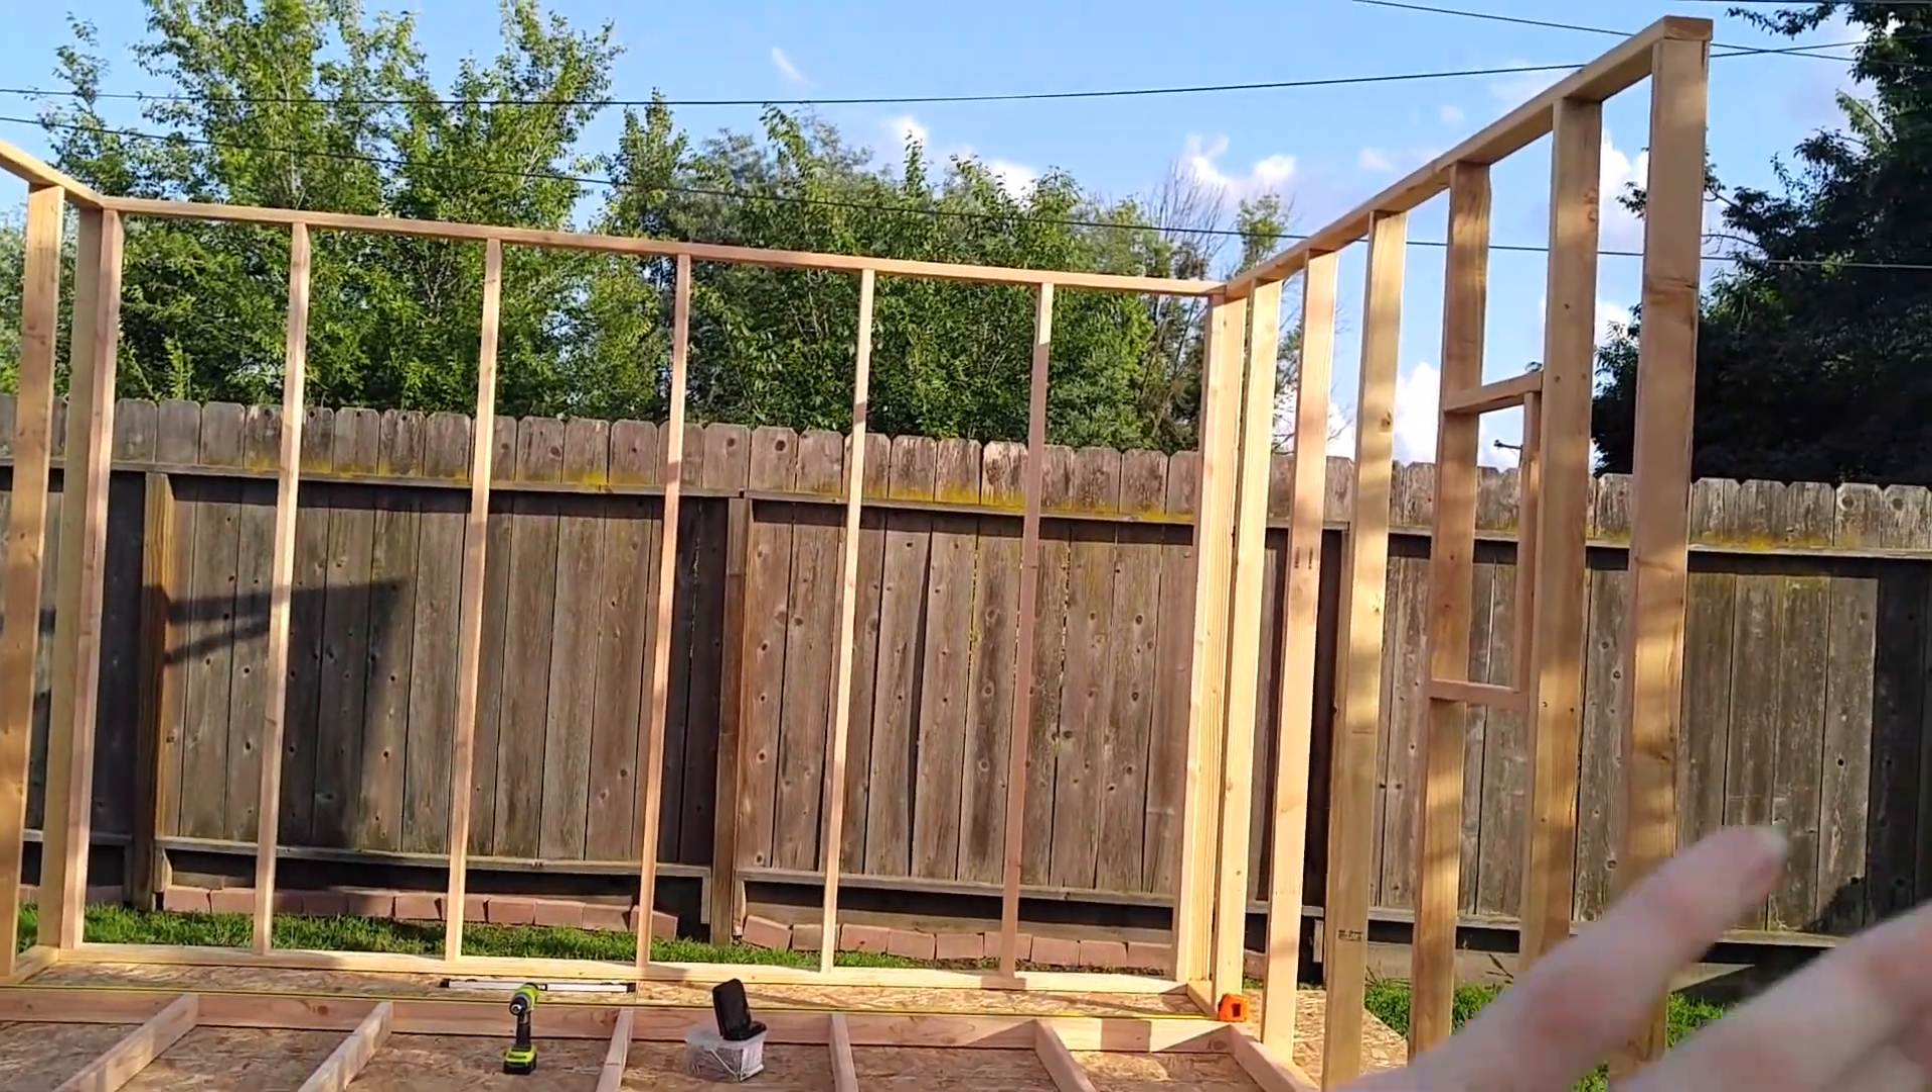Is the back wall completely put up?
Yes.